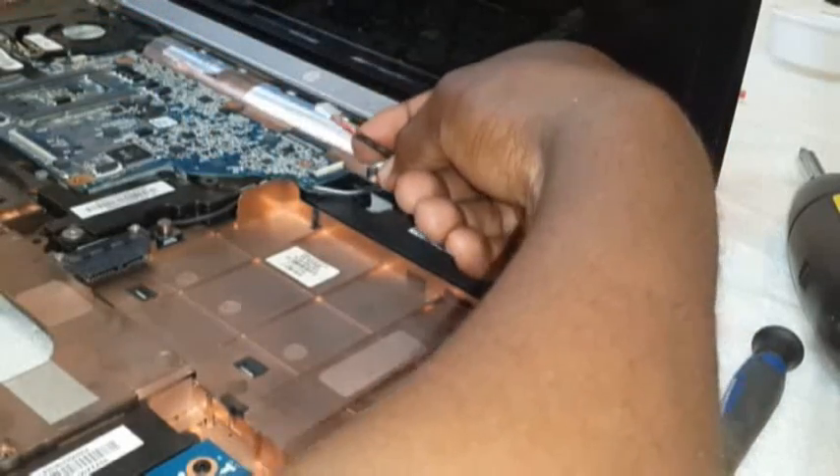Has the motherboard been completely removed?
No.